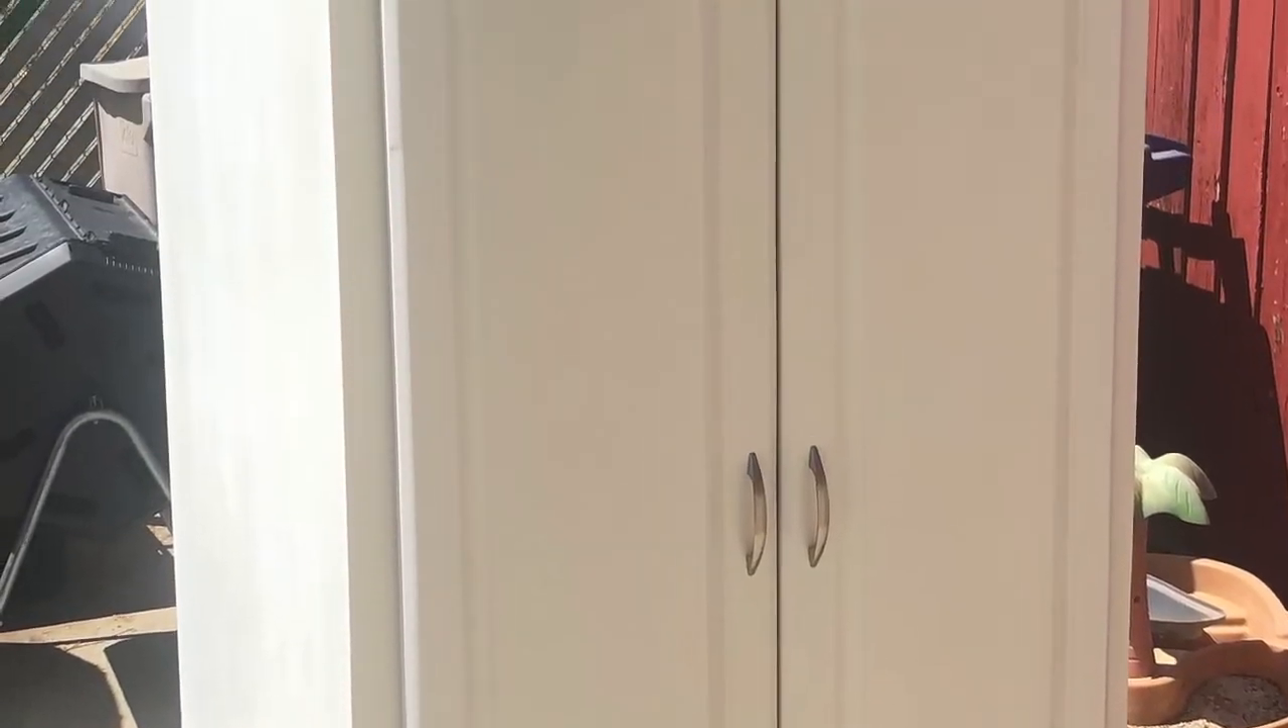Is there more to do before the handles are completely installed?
No.